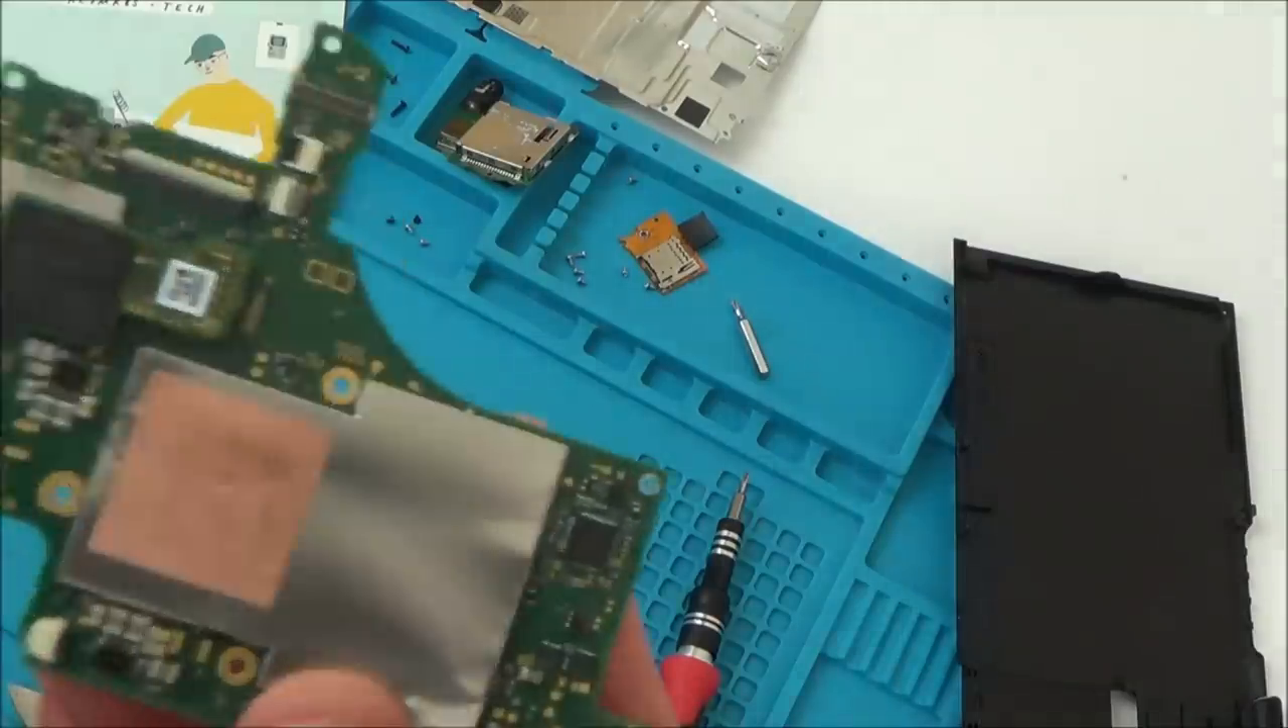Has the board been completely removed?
Yes.